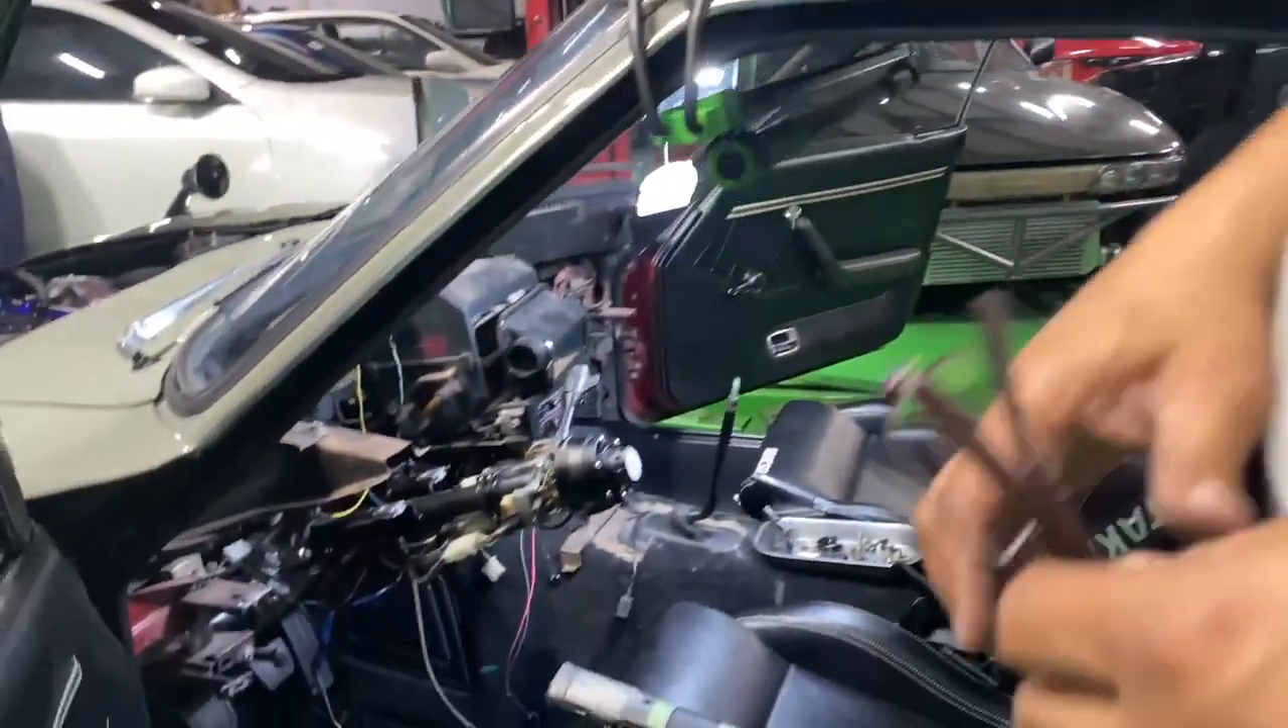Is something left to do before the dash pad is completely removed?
No.